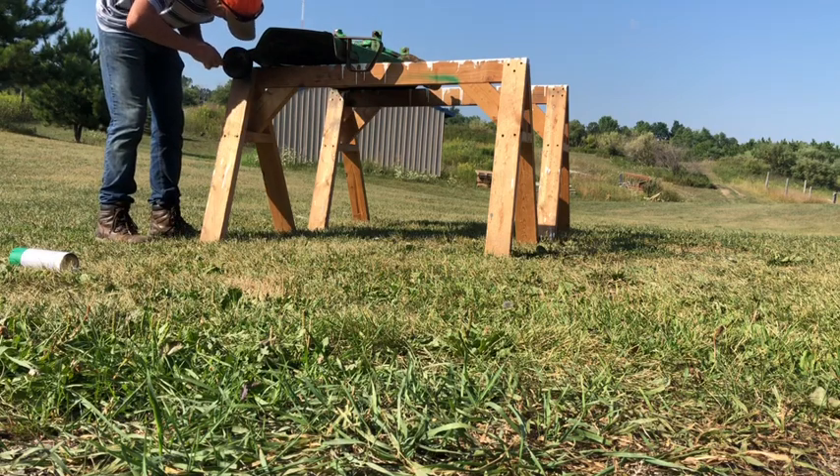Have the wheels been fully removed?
No.